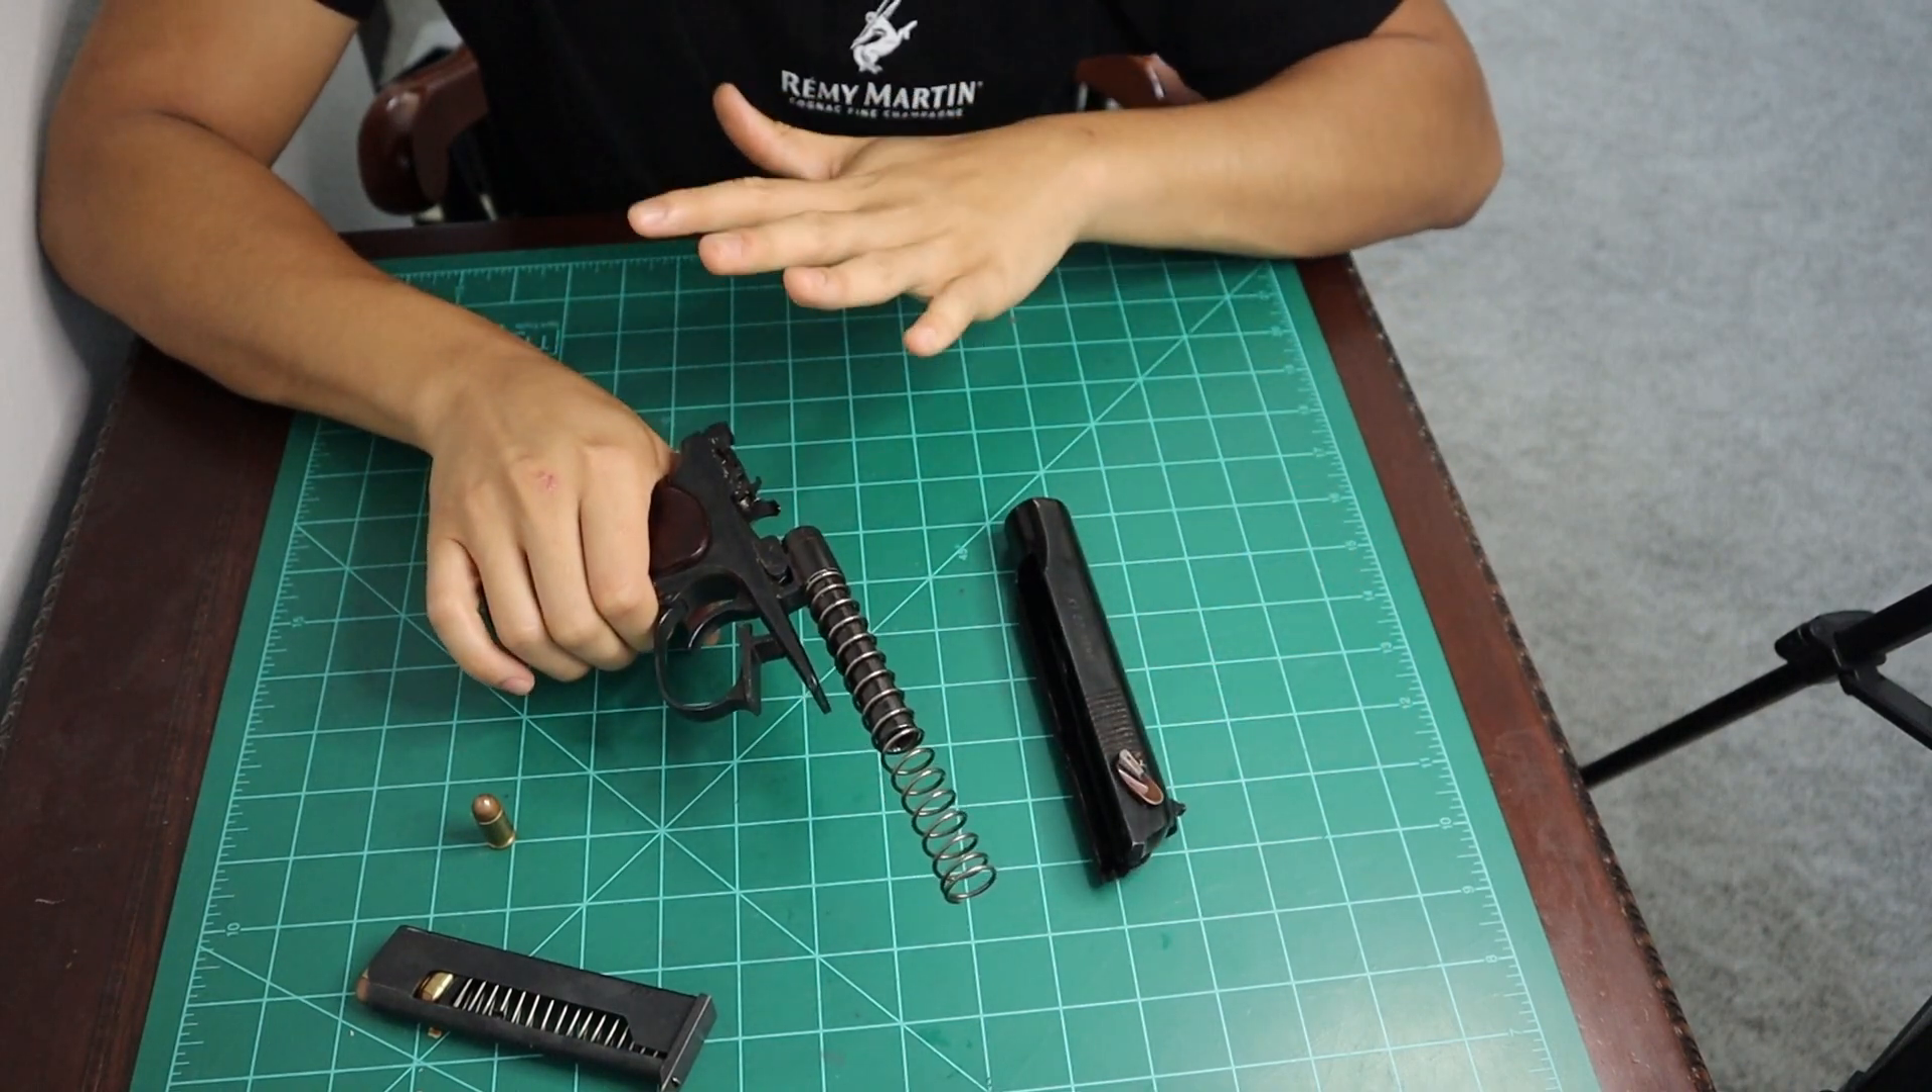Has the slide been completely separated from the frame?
Yes.